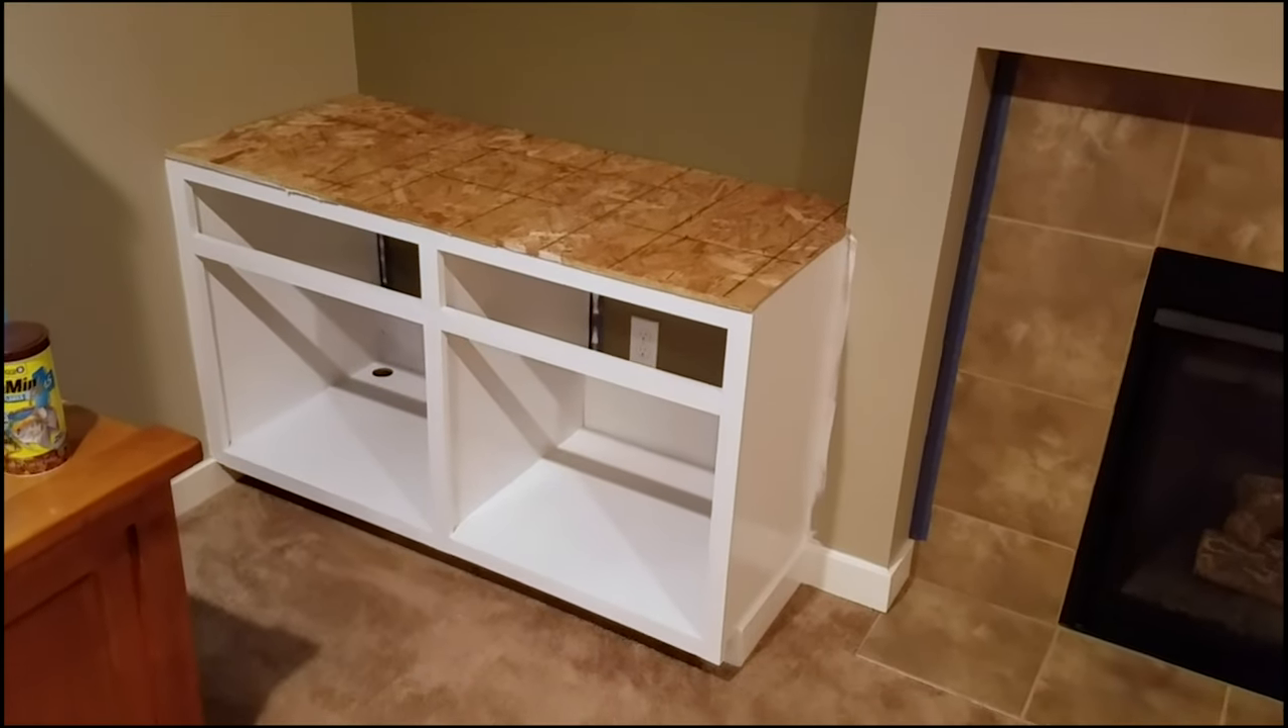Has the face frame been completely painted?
Yes.